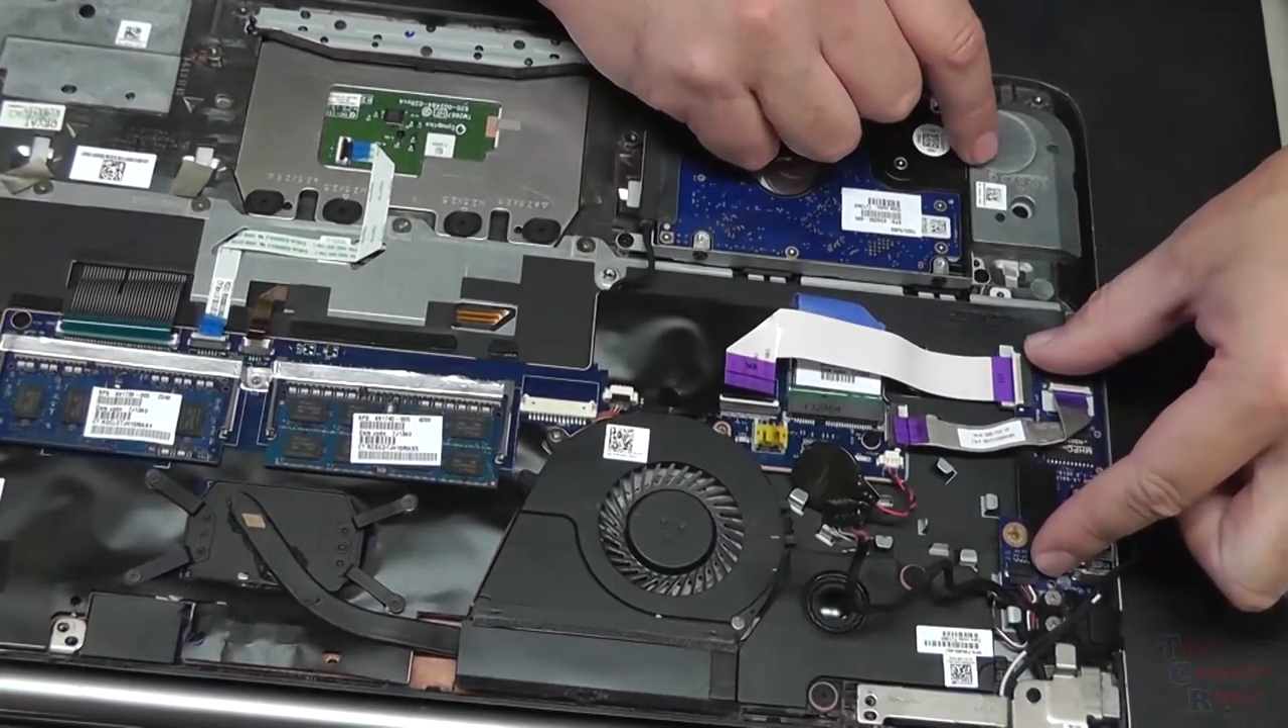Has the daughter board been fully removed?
No.